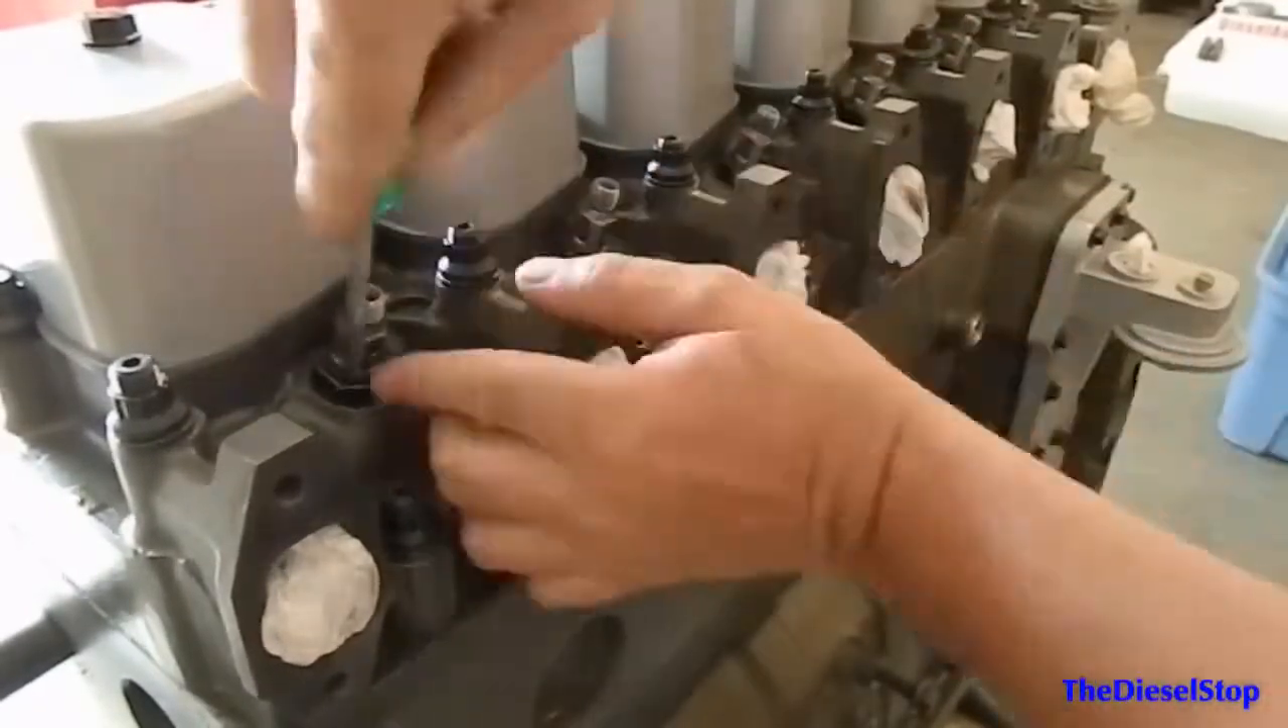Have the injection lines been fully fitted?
No.